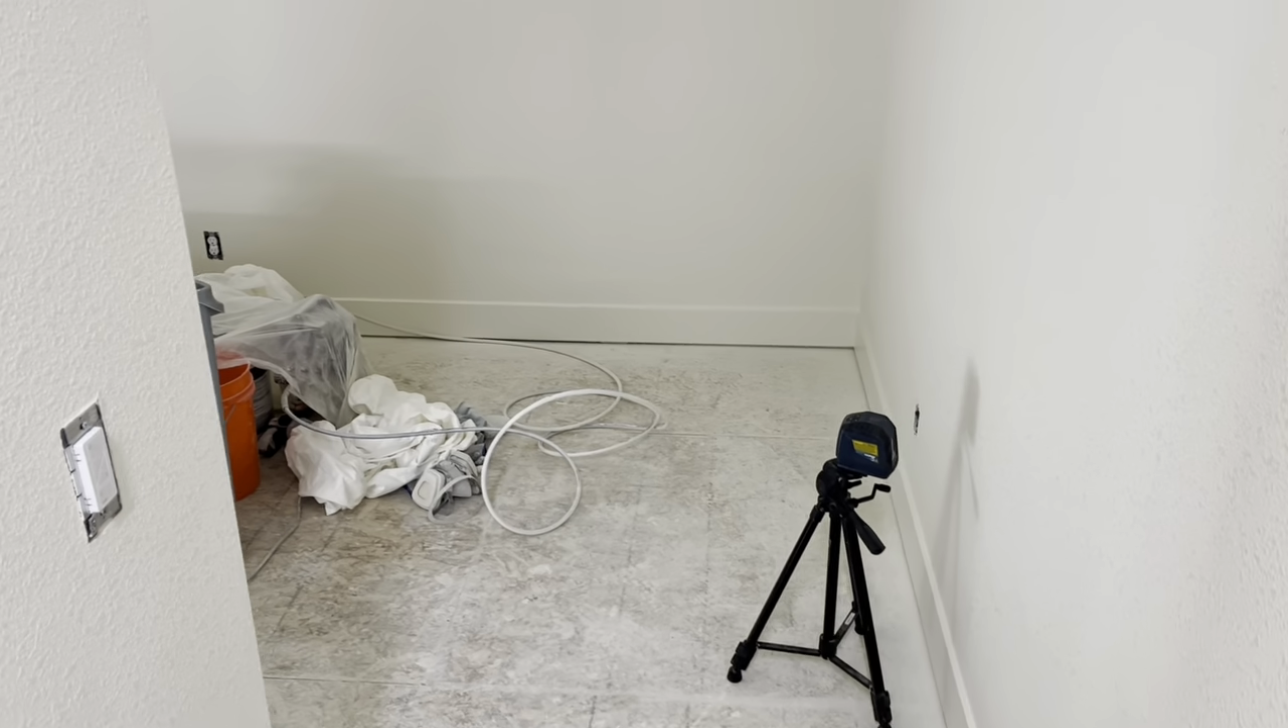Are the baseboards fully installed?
Yes.